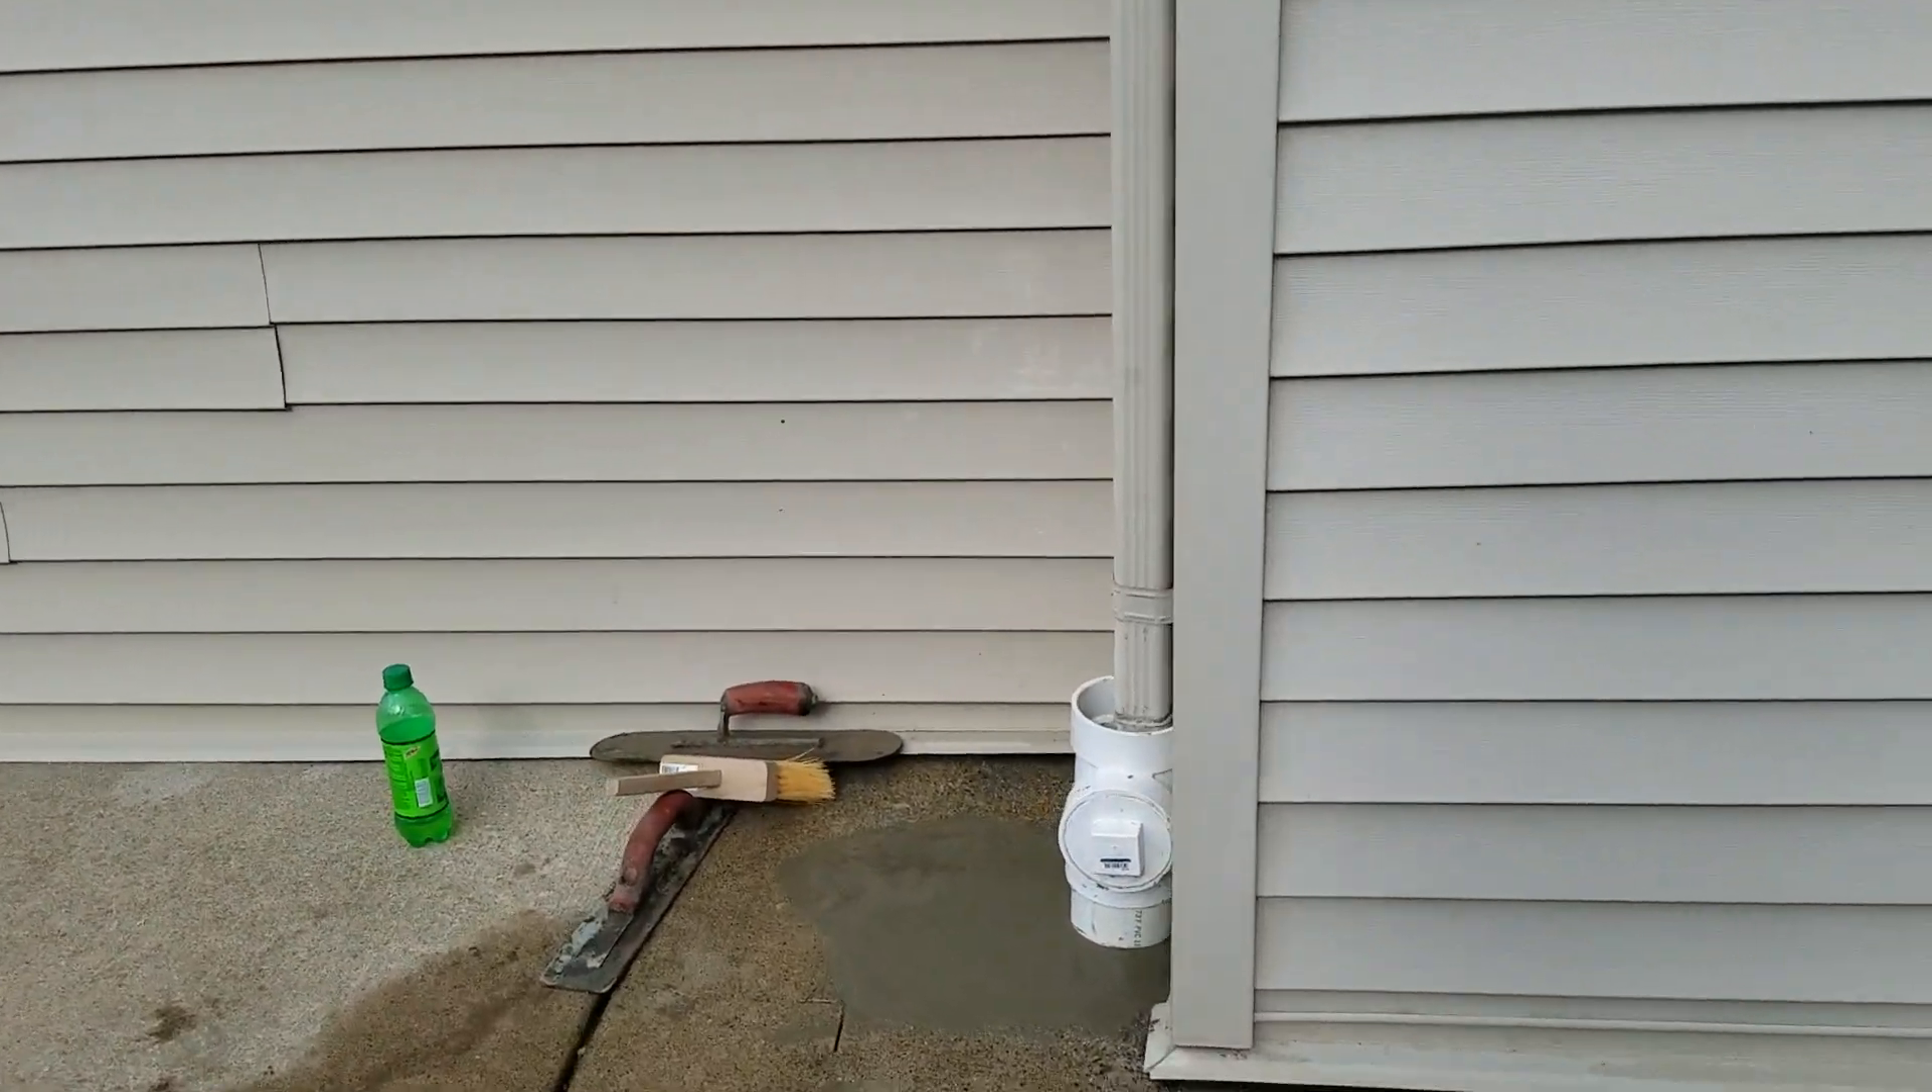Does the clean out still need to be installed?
No.